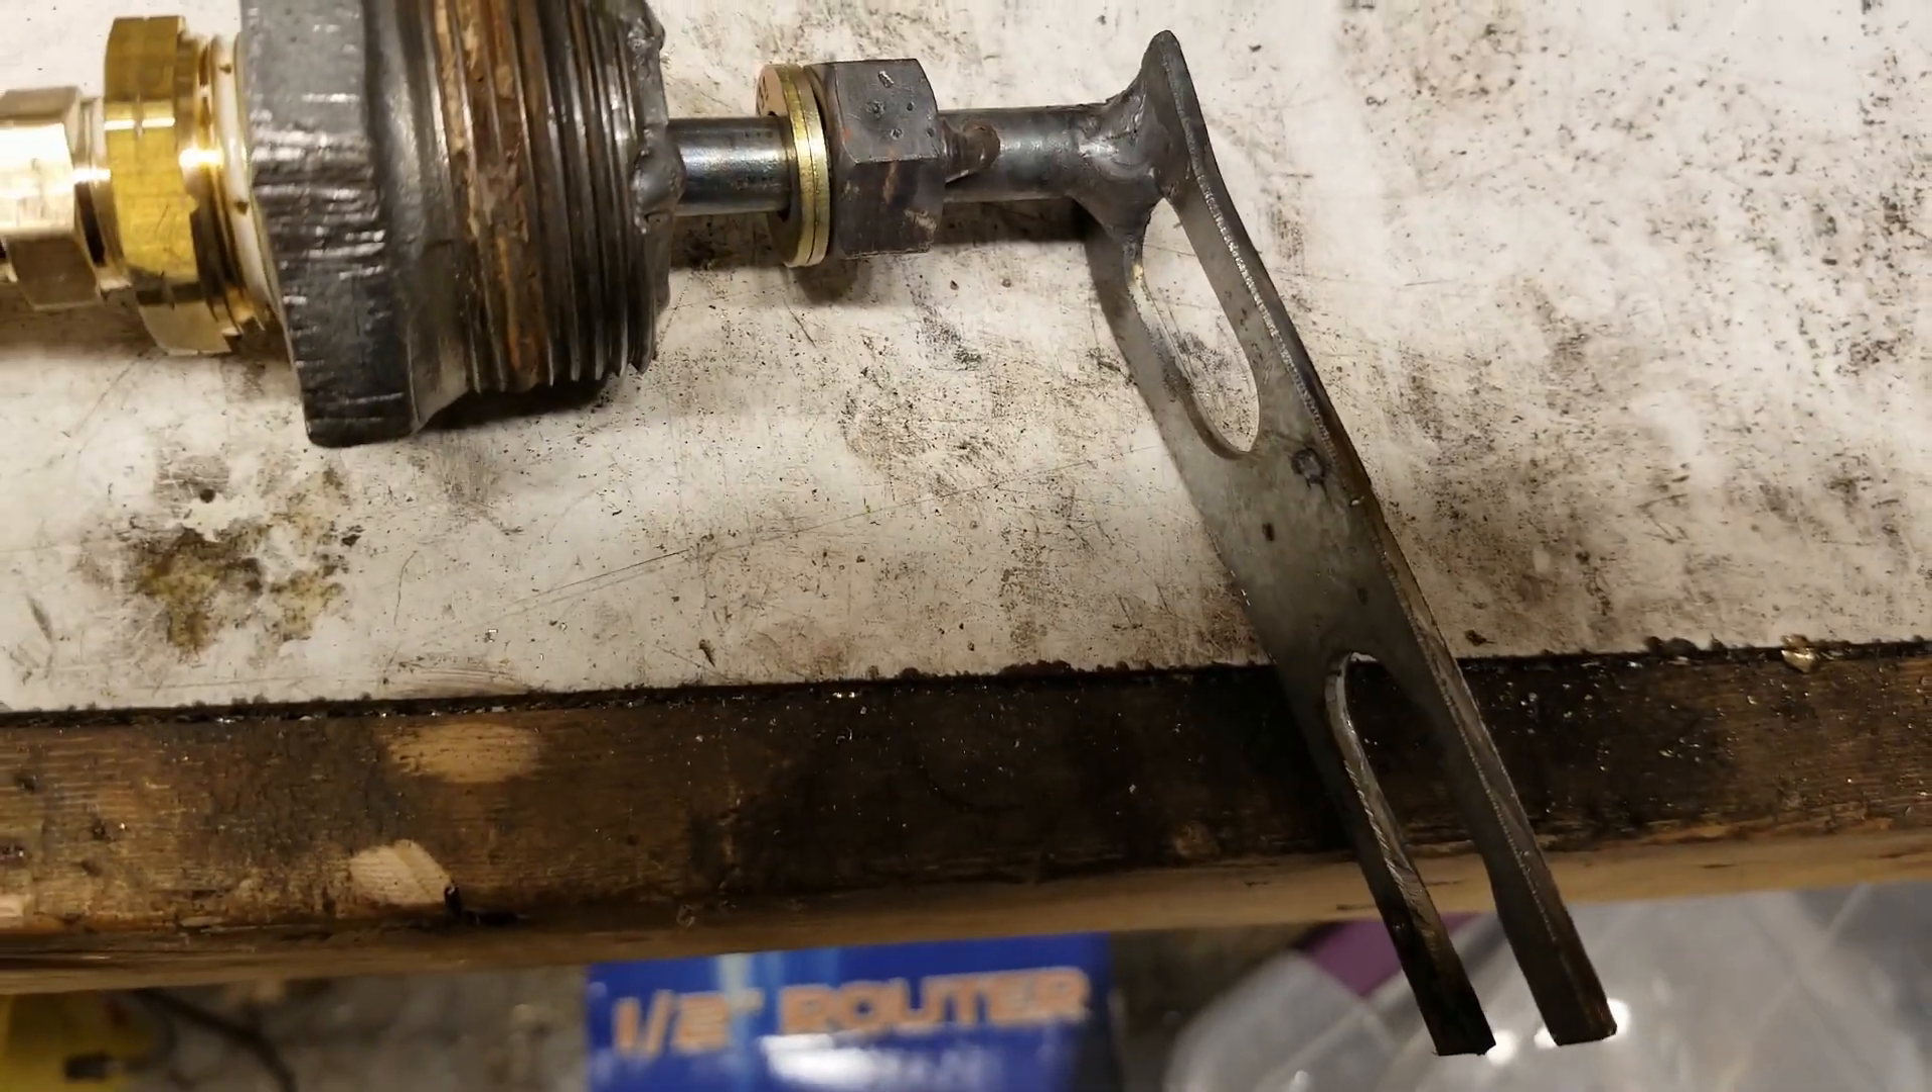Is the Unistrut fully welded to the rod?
Yes.